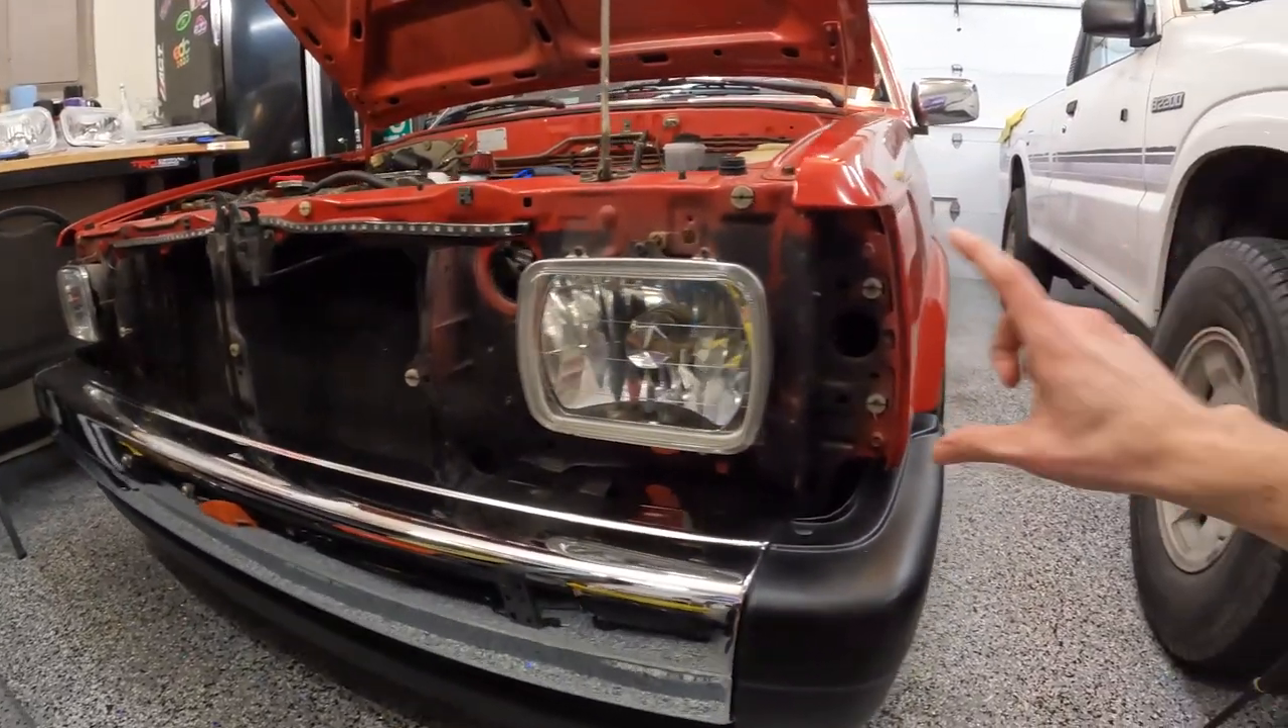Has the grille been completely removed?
Yes.